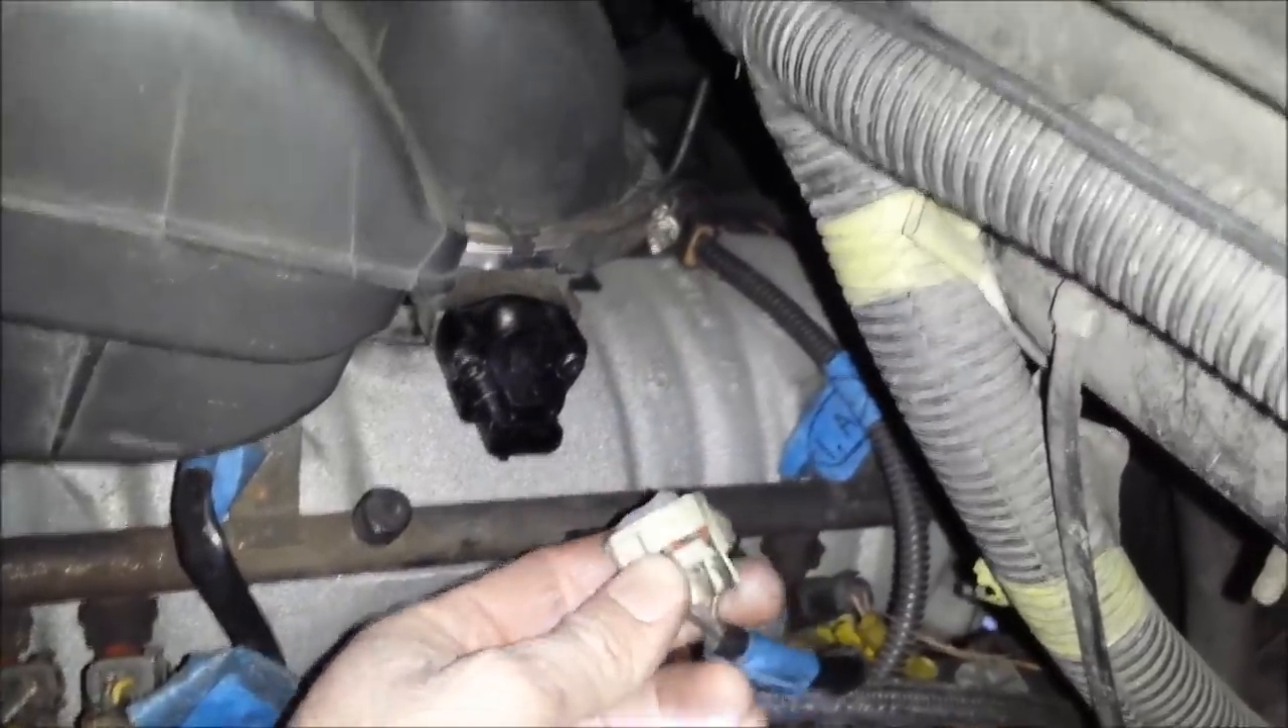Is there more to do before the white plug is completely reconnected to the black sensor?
Yes.